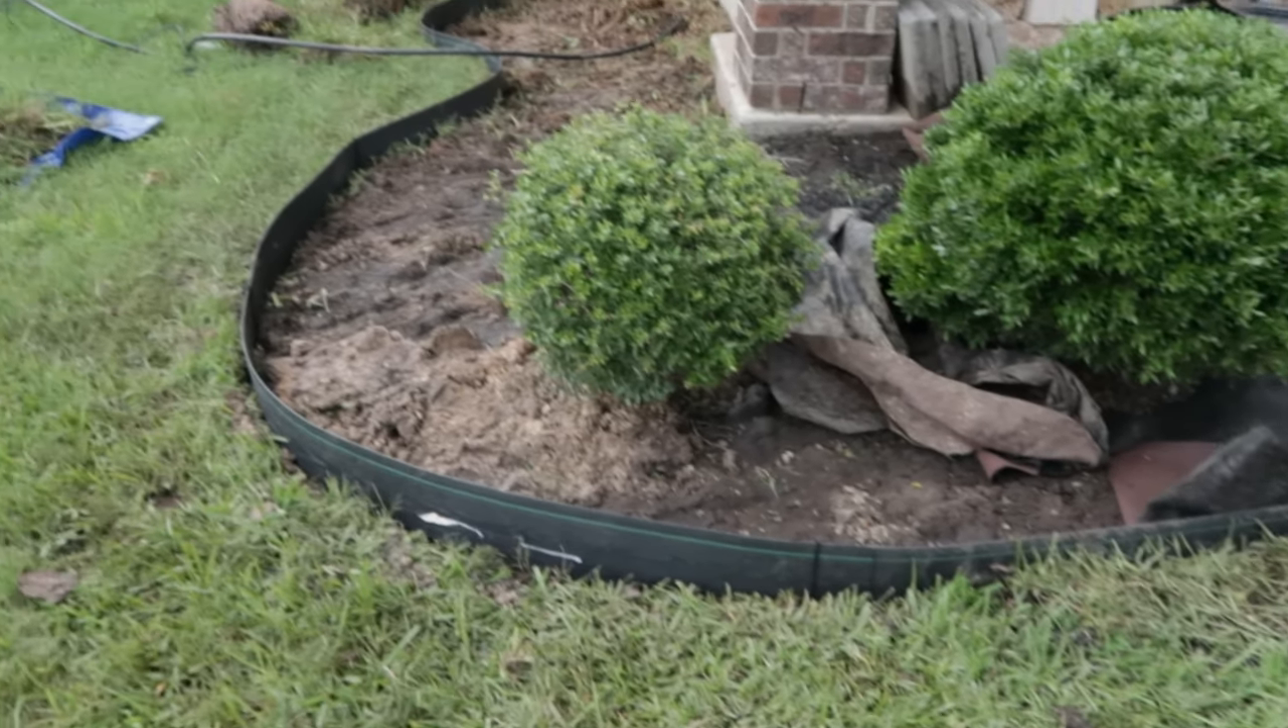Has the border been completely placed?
Yes.